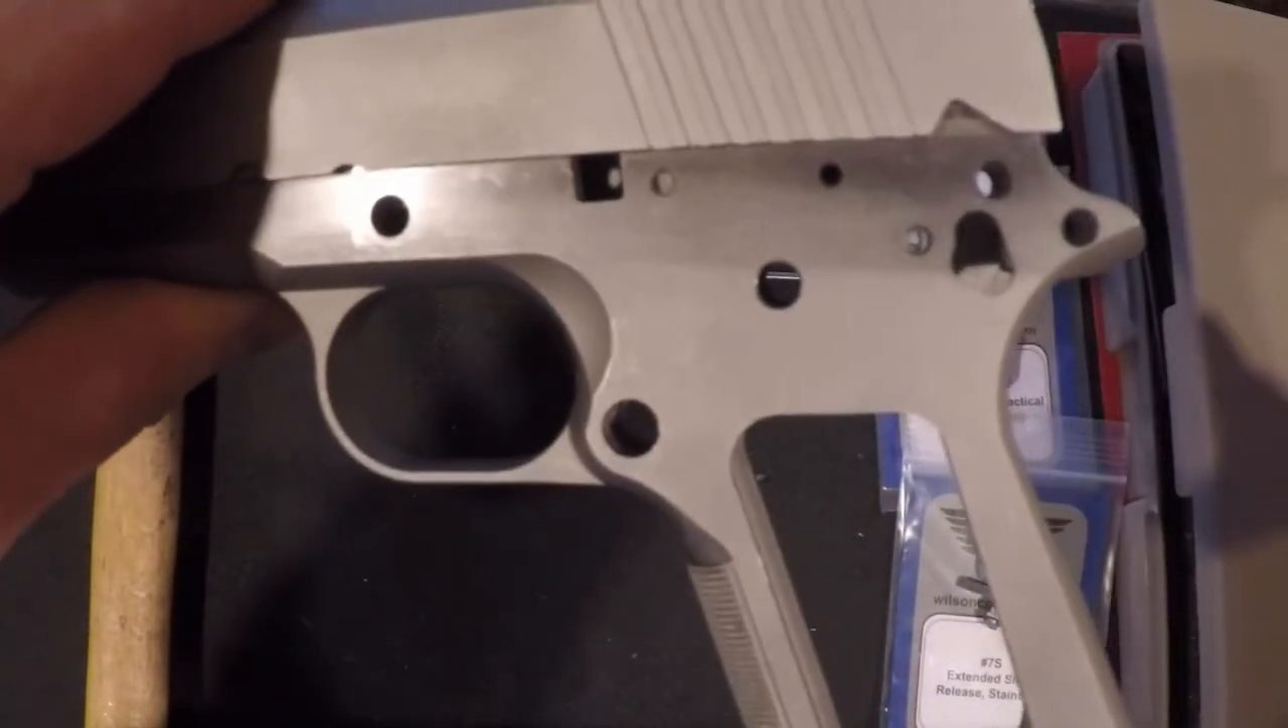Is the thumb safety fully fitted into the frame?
No.